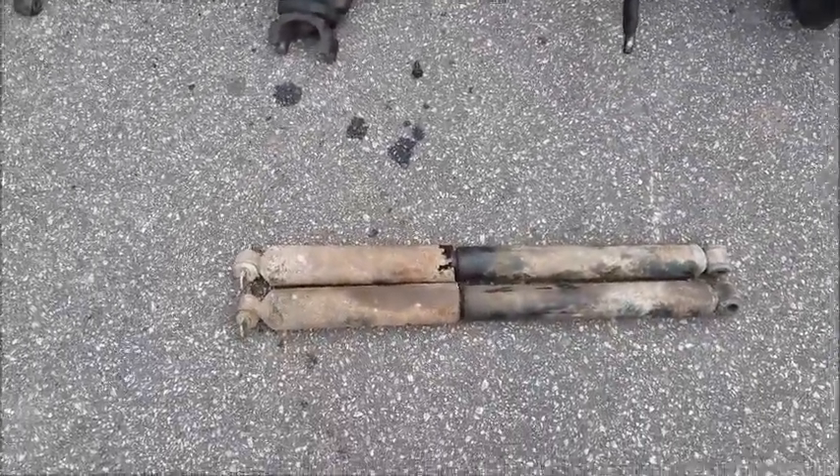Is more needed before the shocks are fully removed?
No.